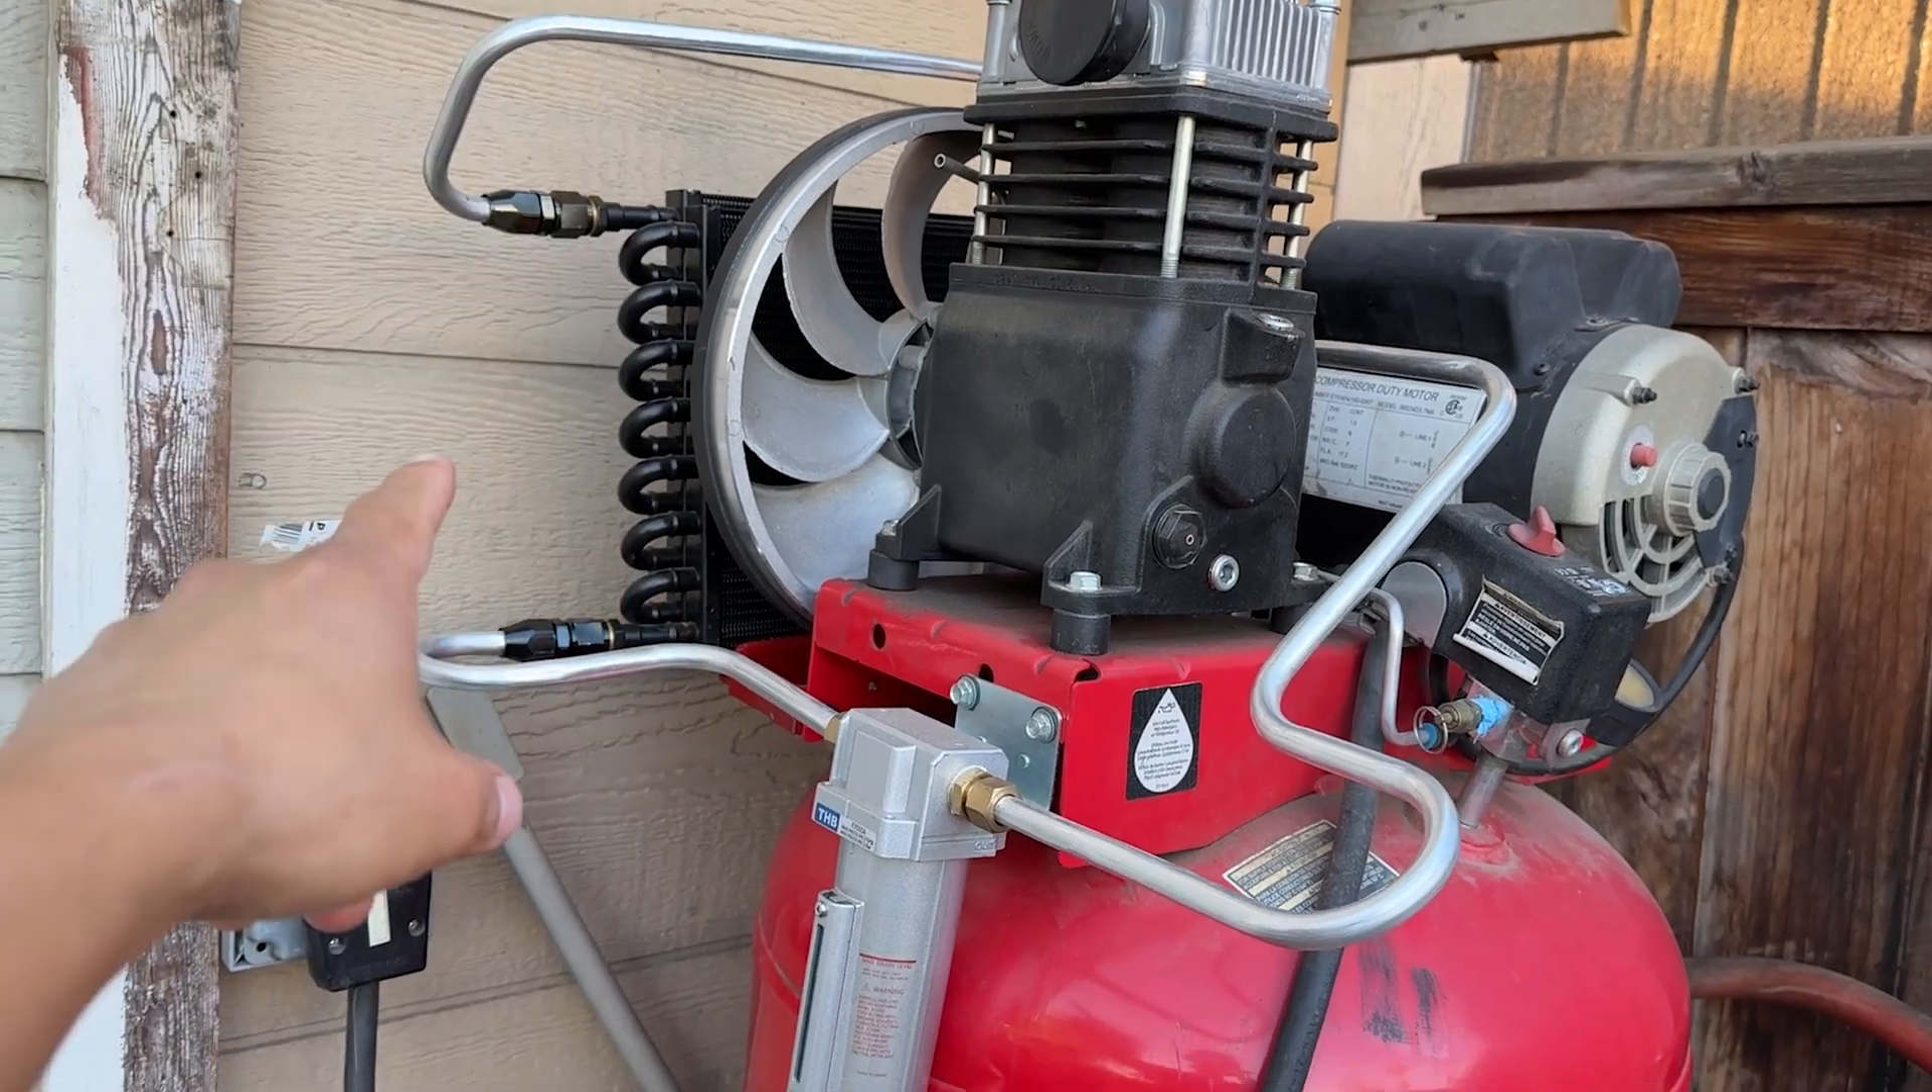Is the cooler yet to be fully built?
No.